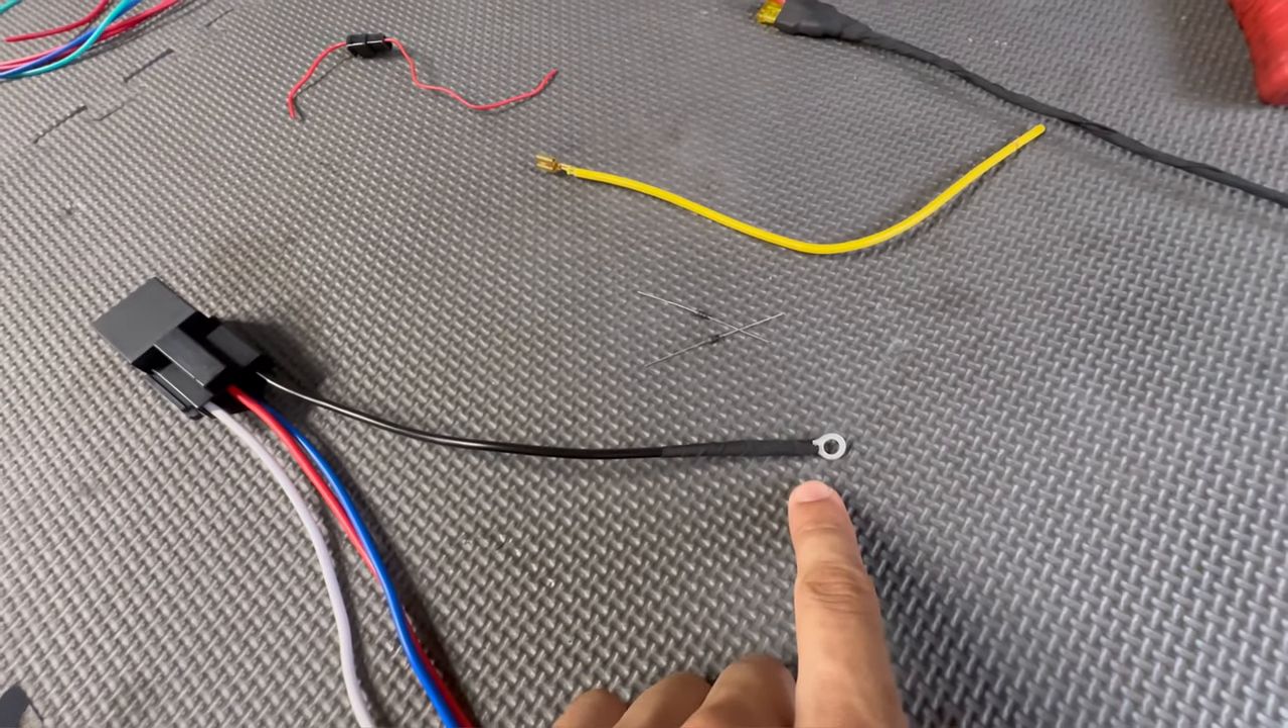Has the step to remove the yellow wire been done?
Yes.